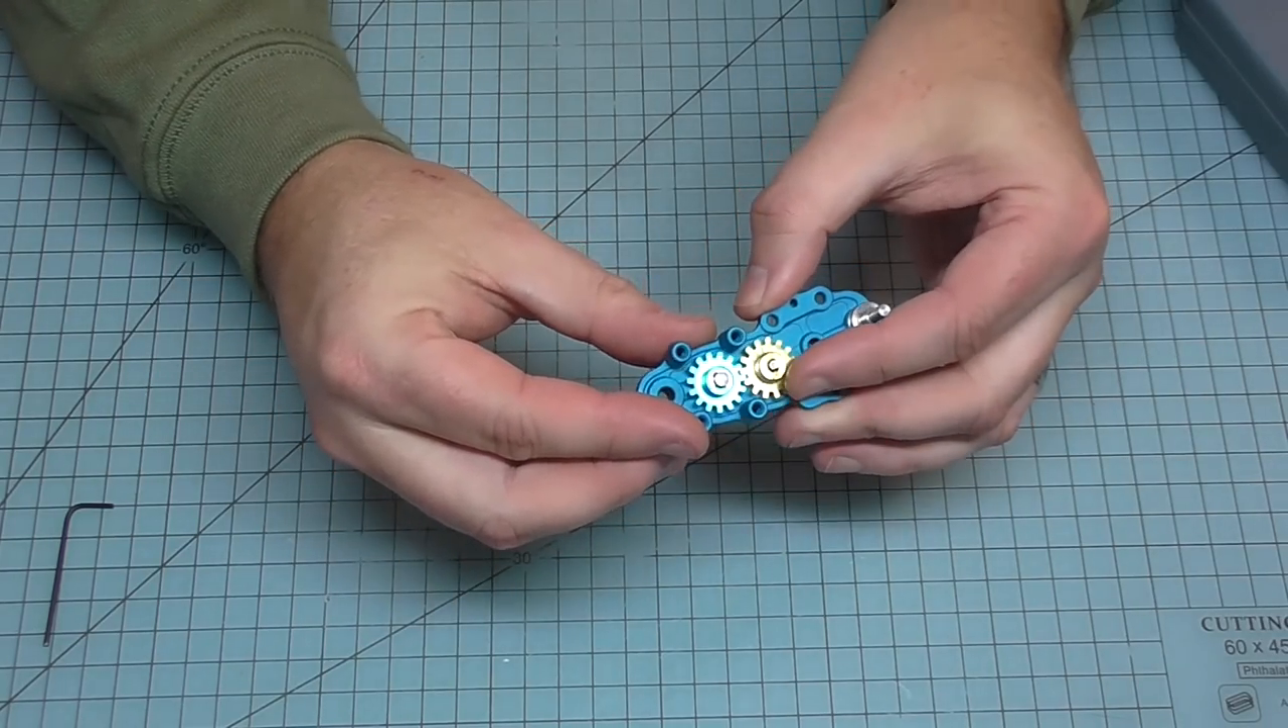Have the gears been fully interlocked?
Yes.